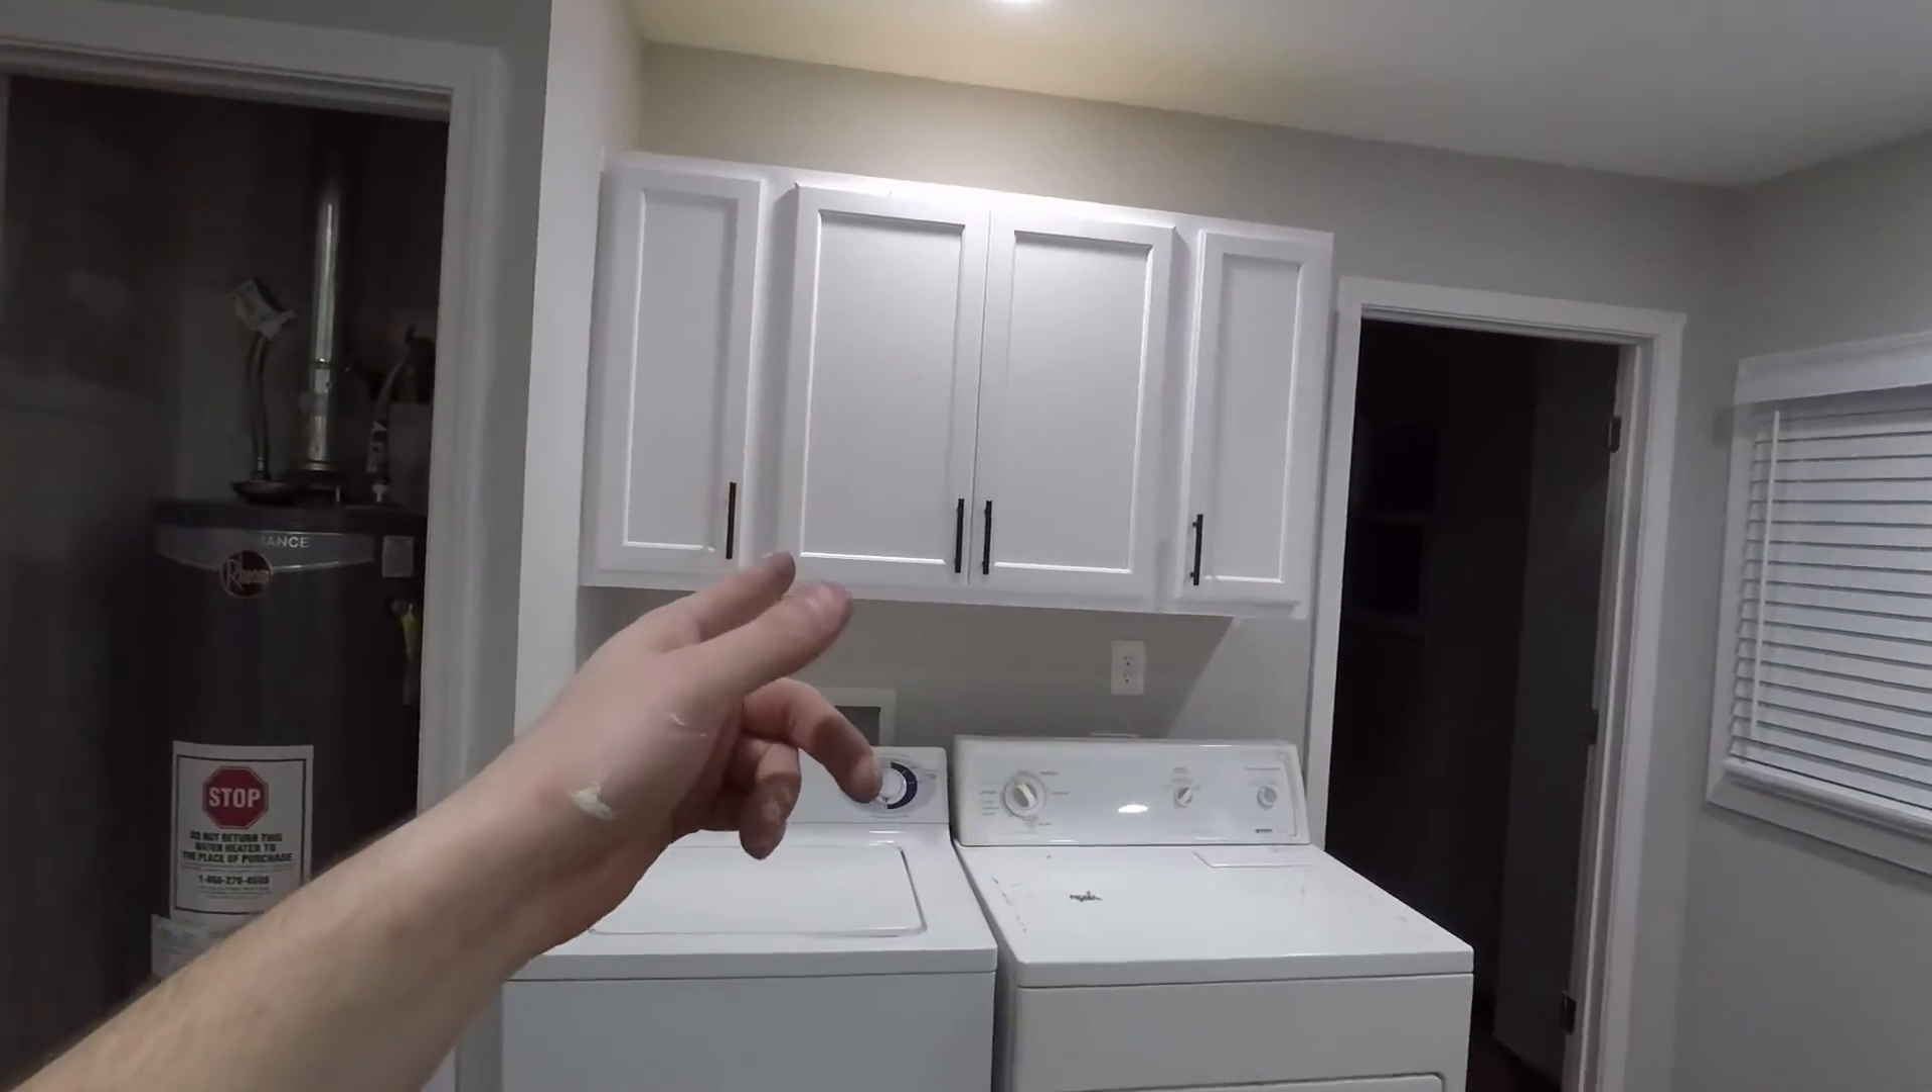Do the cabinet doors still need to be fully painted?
No.